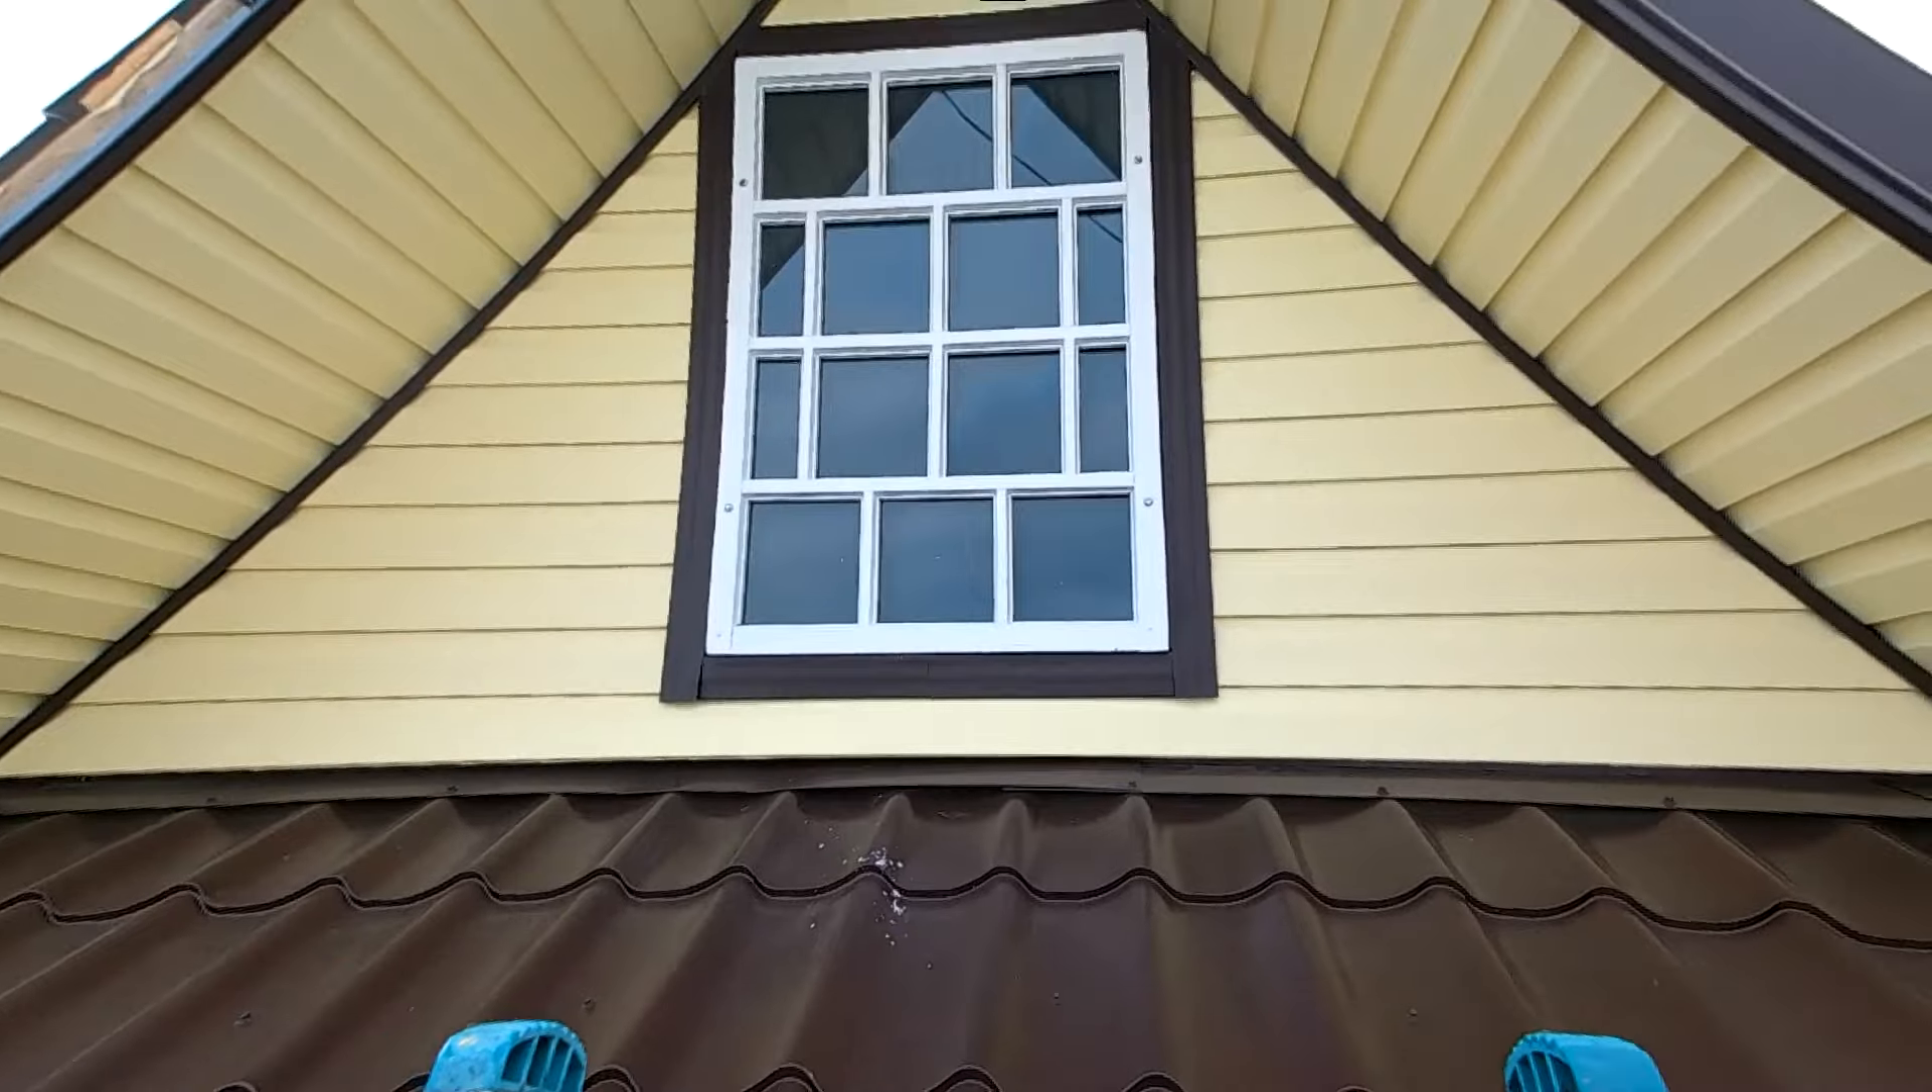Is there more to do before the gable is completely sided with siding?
No.